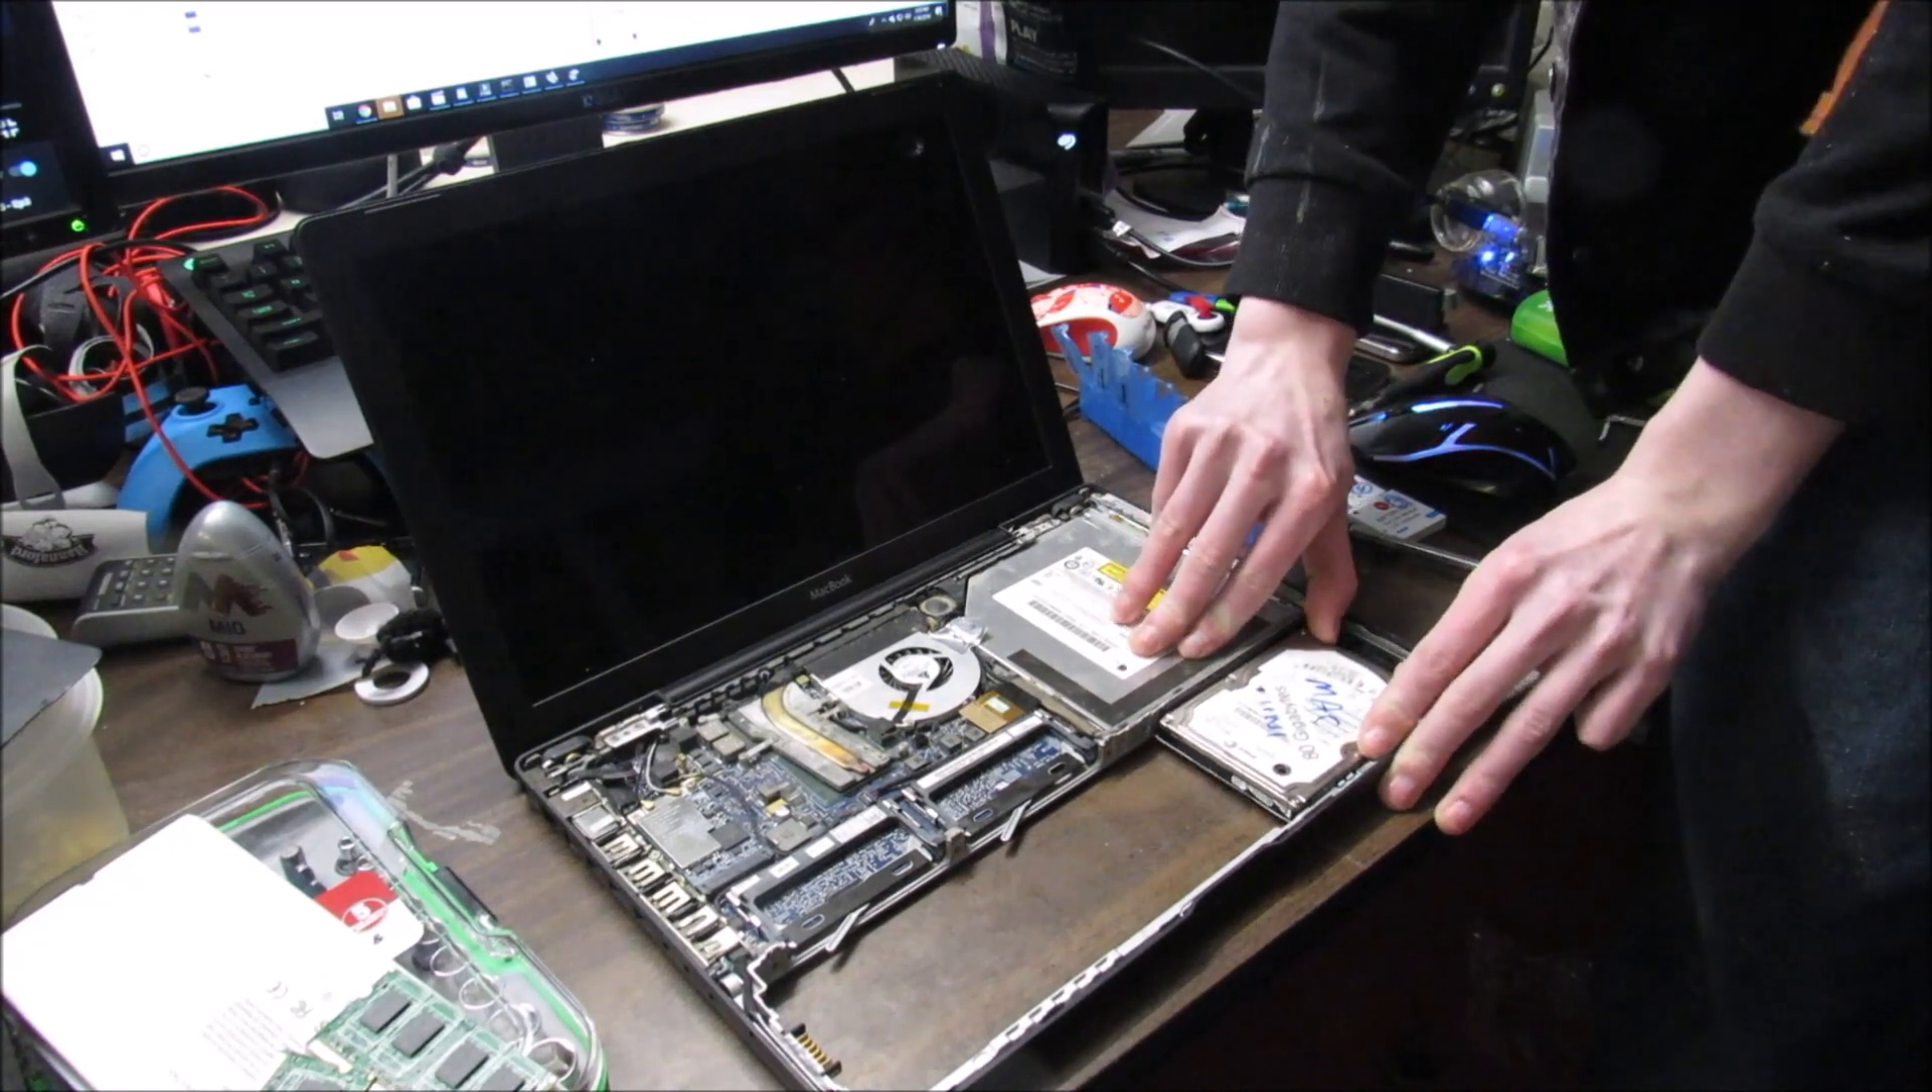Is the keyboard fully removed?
Yes.